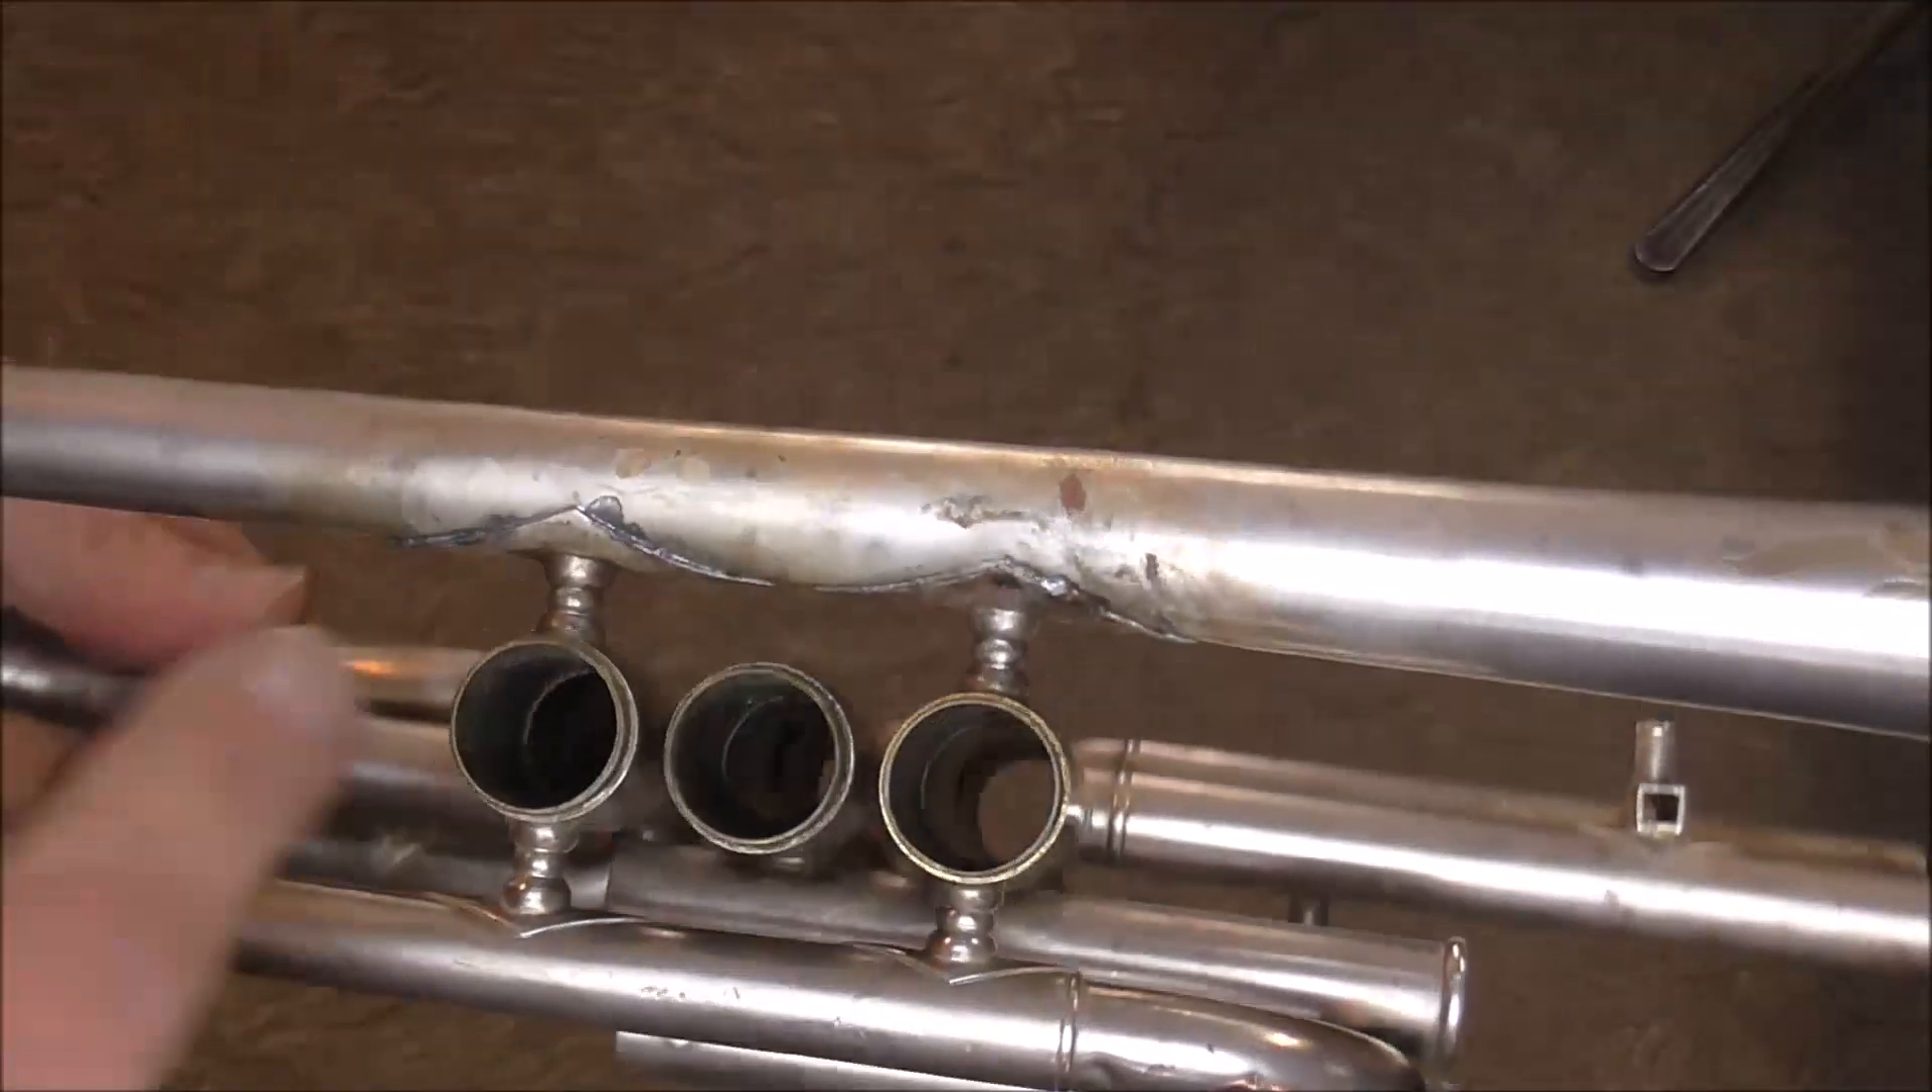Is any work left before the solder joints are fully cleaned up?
Yes.